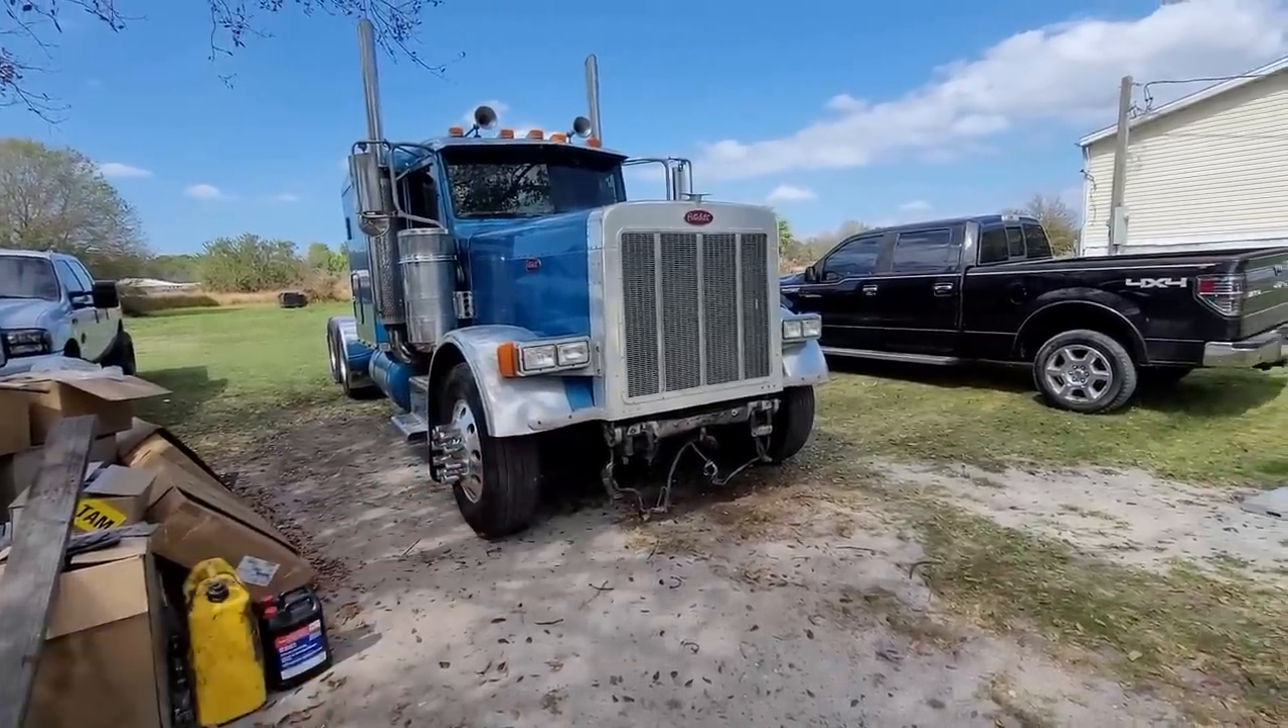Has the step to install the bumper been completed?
No.